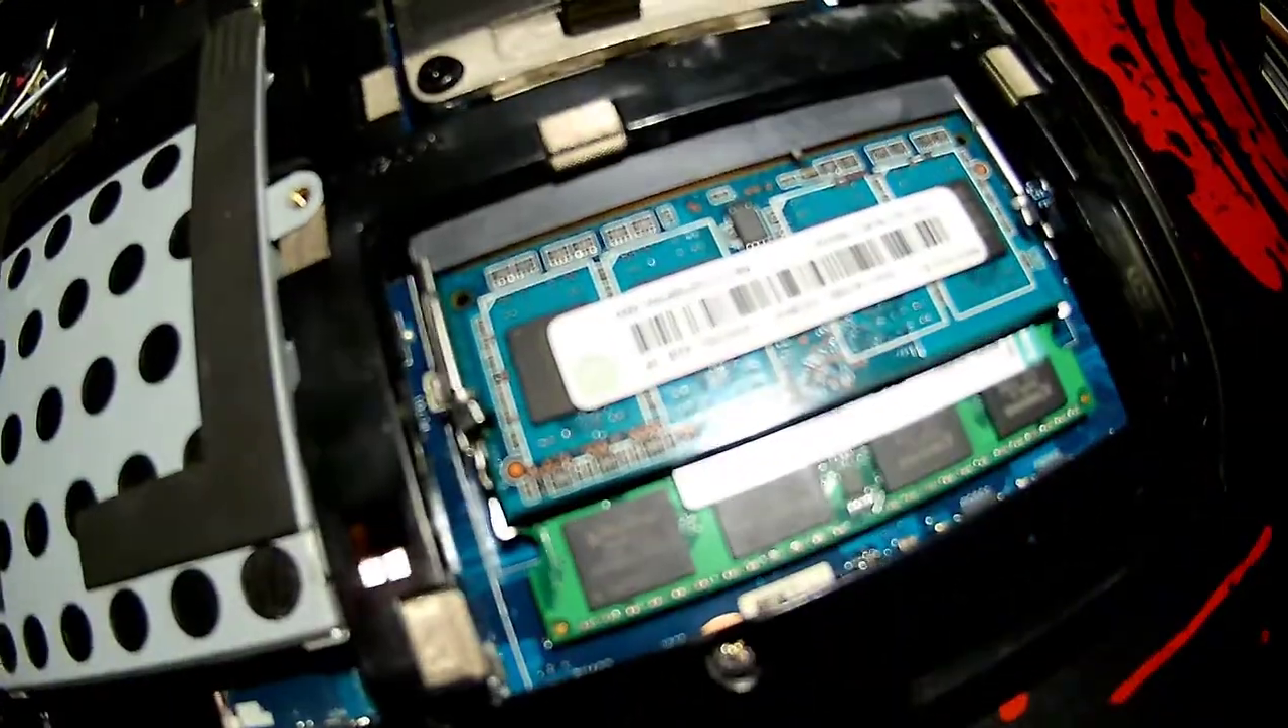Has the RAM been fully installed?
Yes.